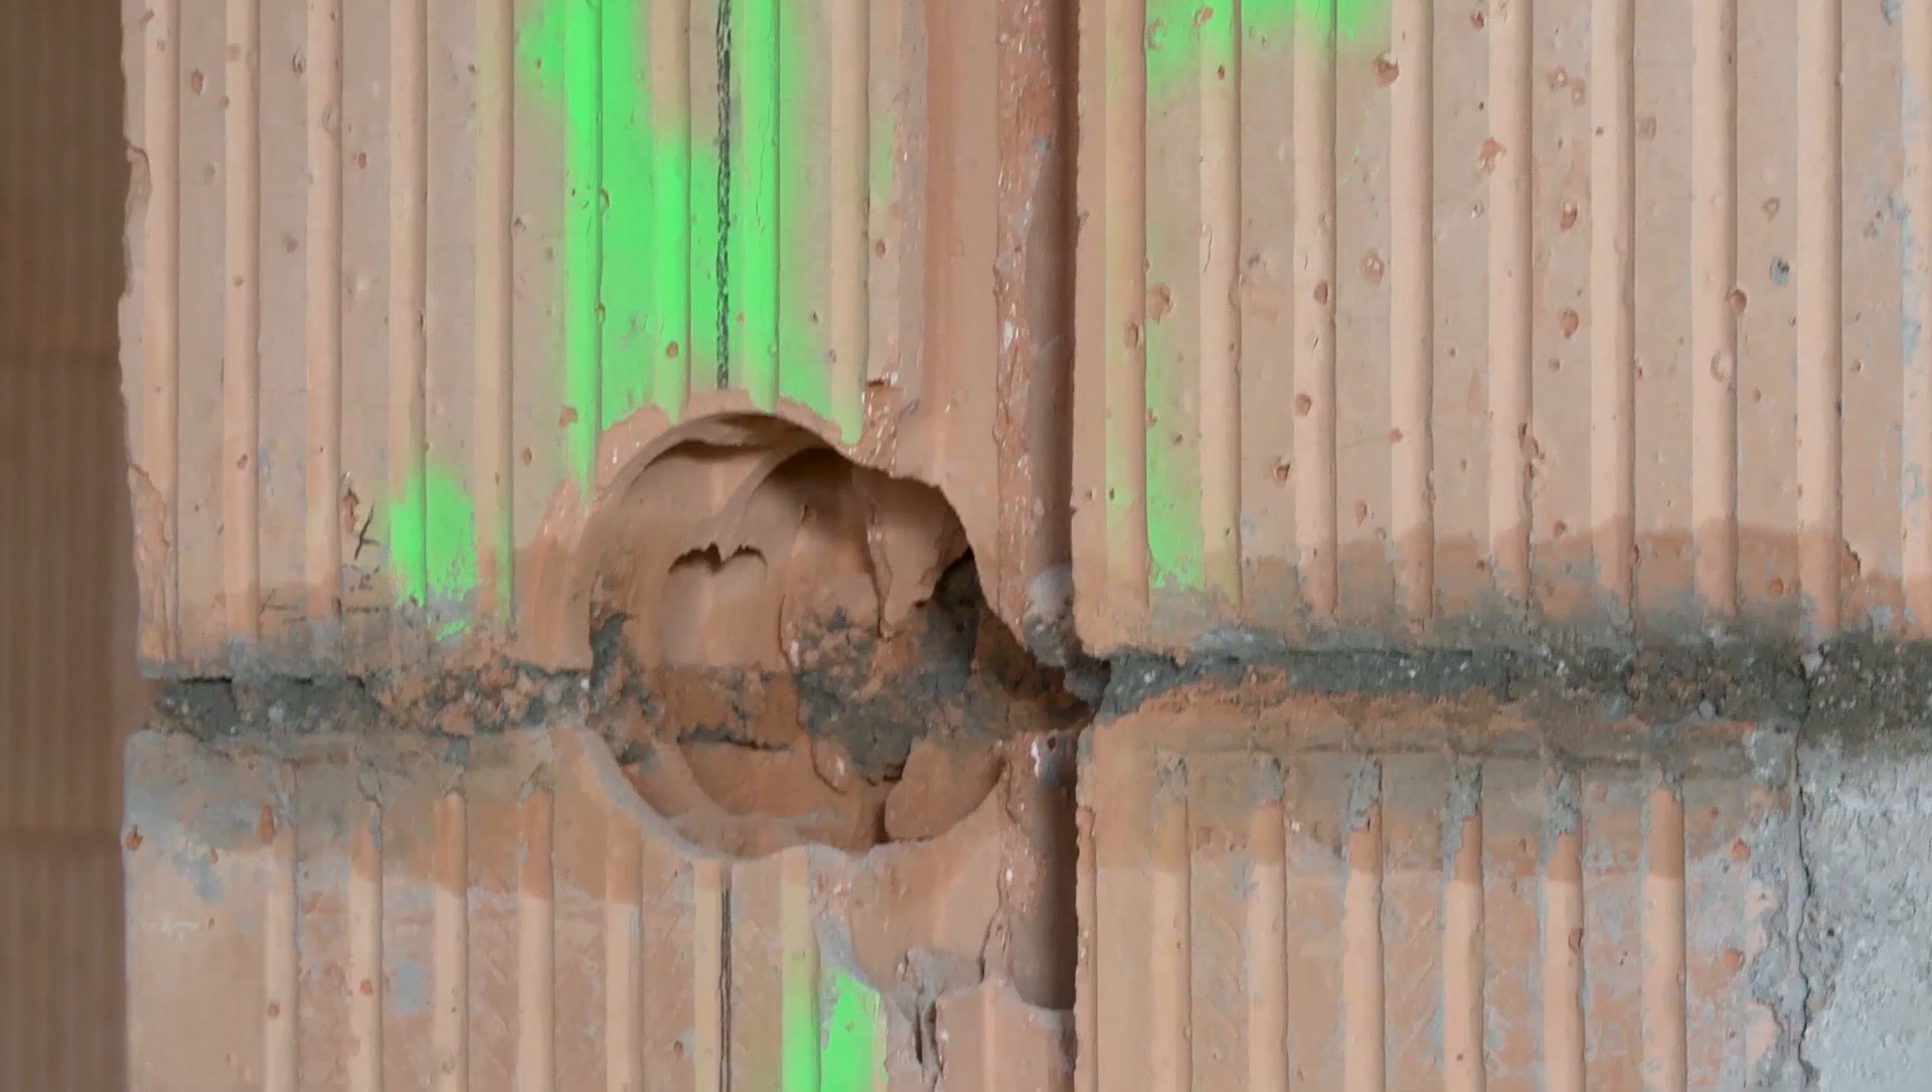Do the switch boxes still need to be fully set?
Yes.